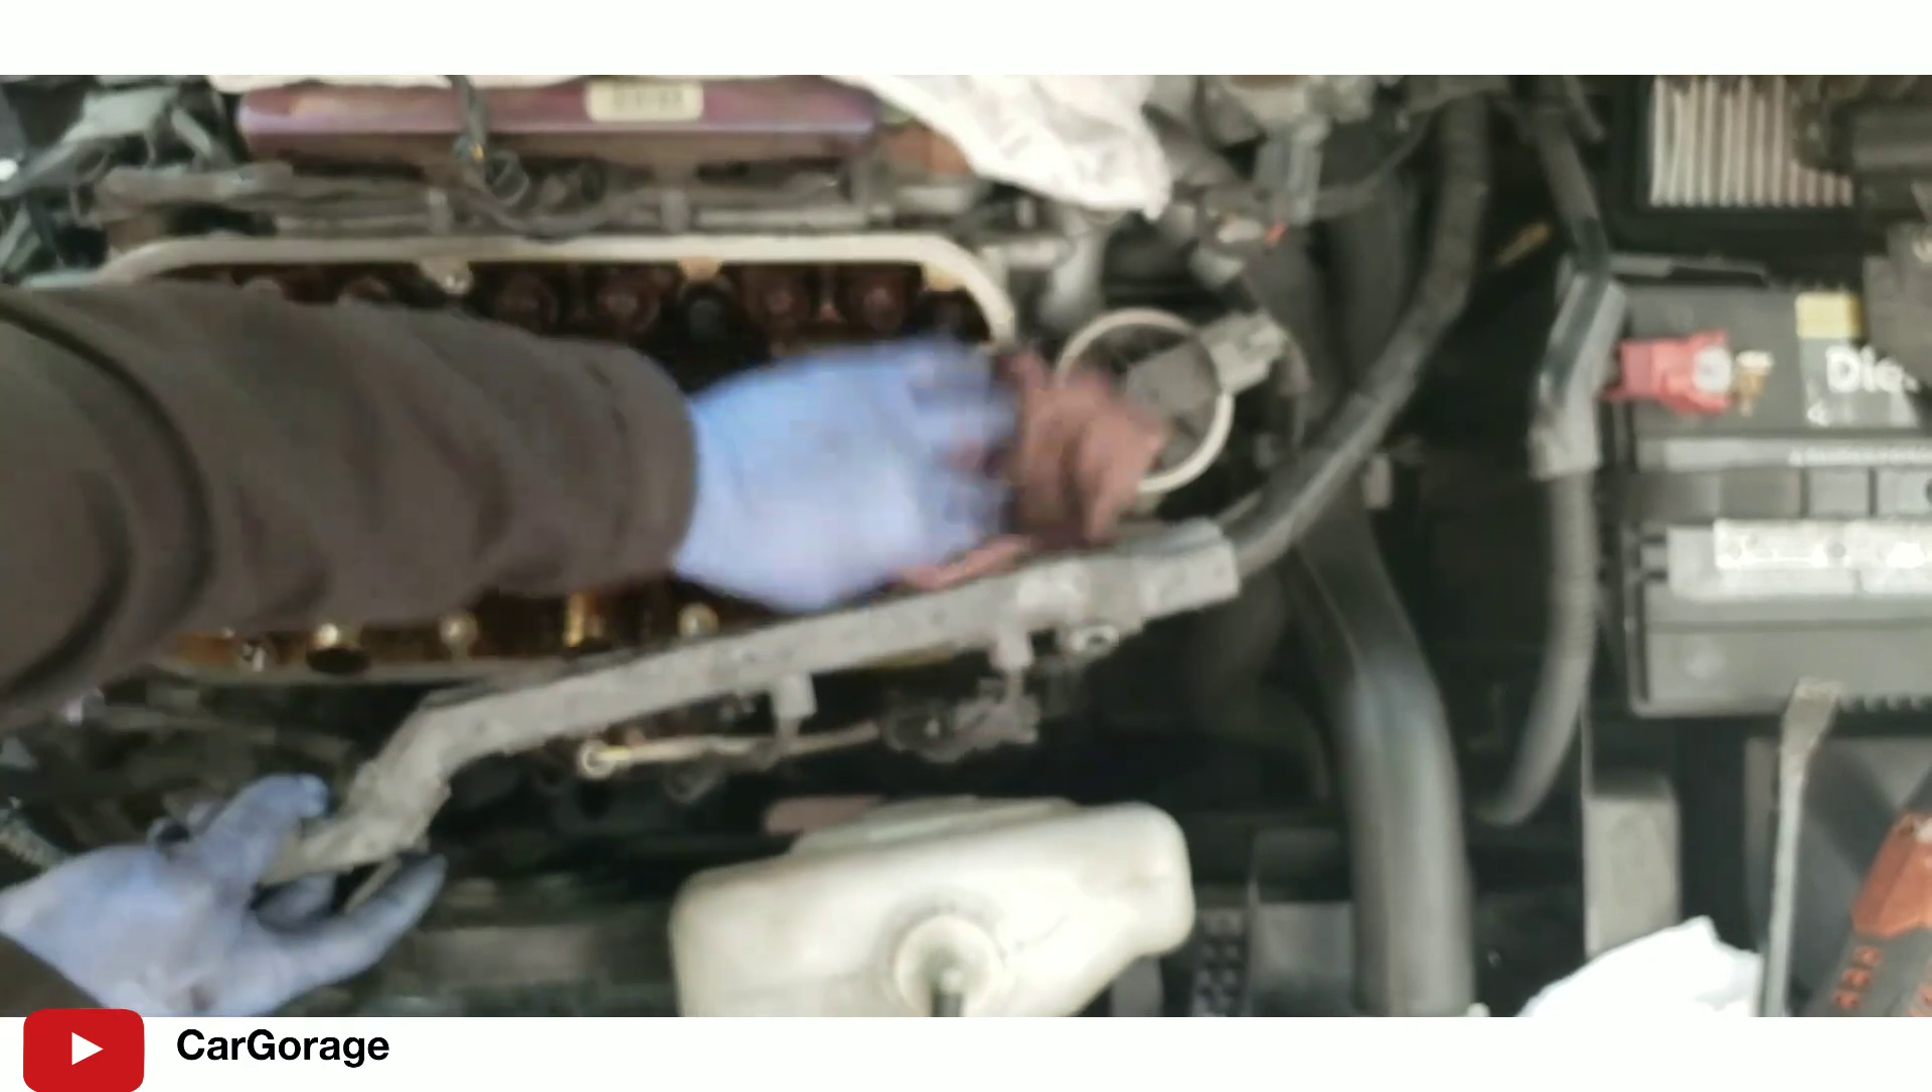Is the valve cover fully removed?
Yes.